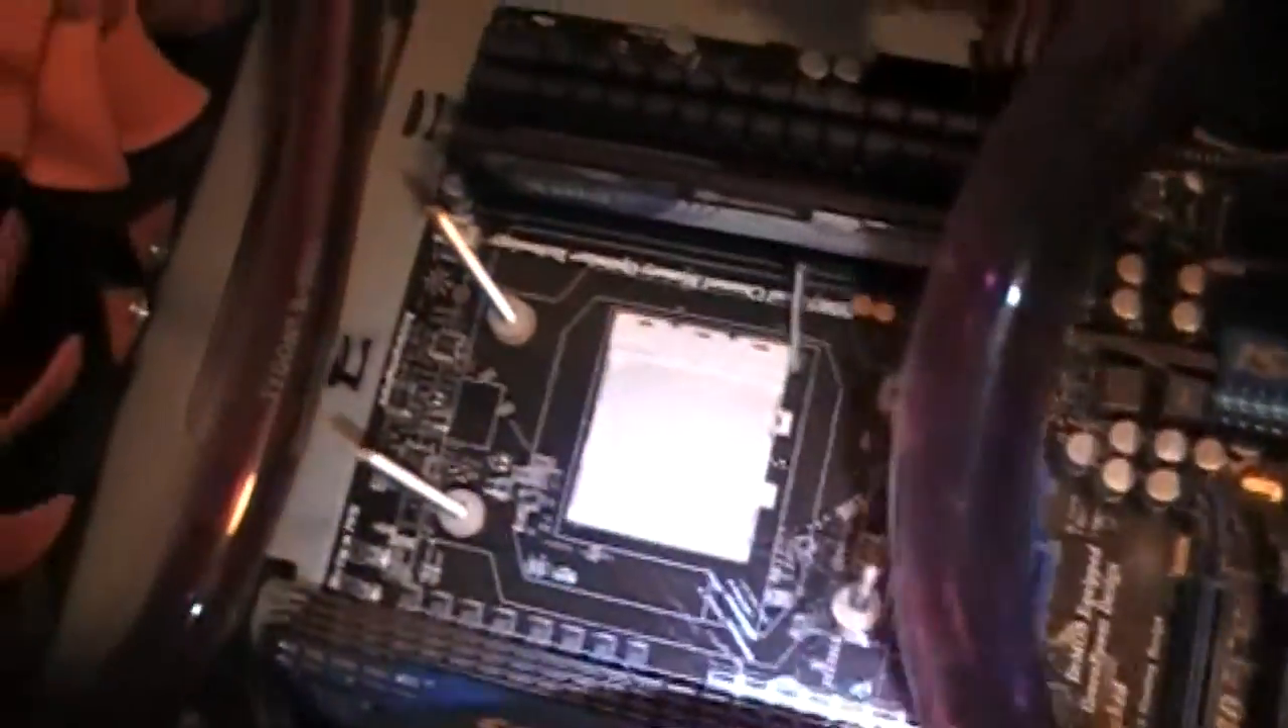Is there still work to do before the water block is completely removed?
No.